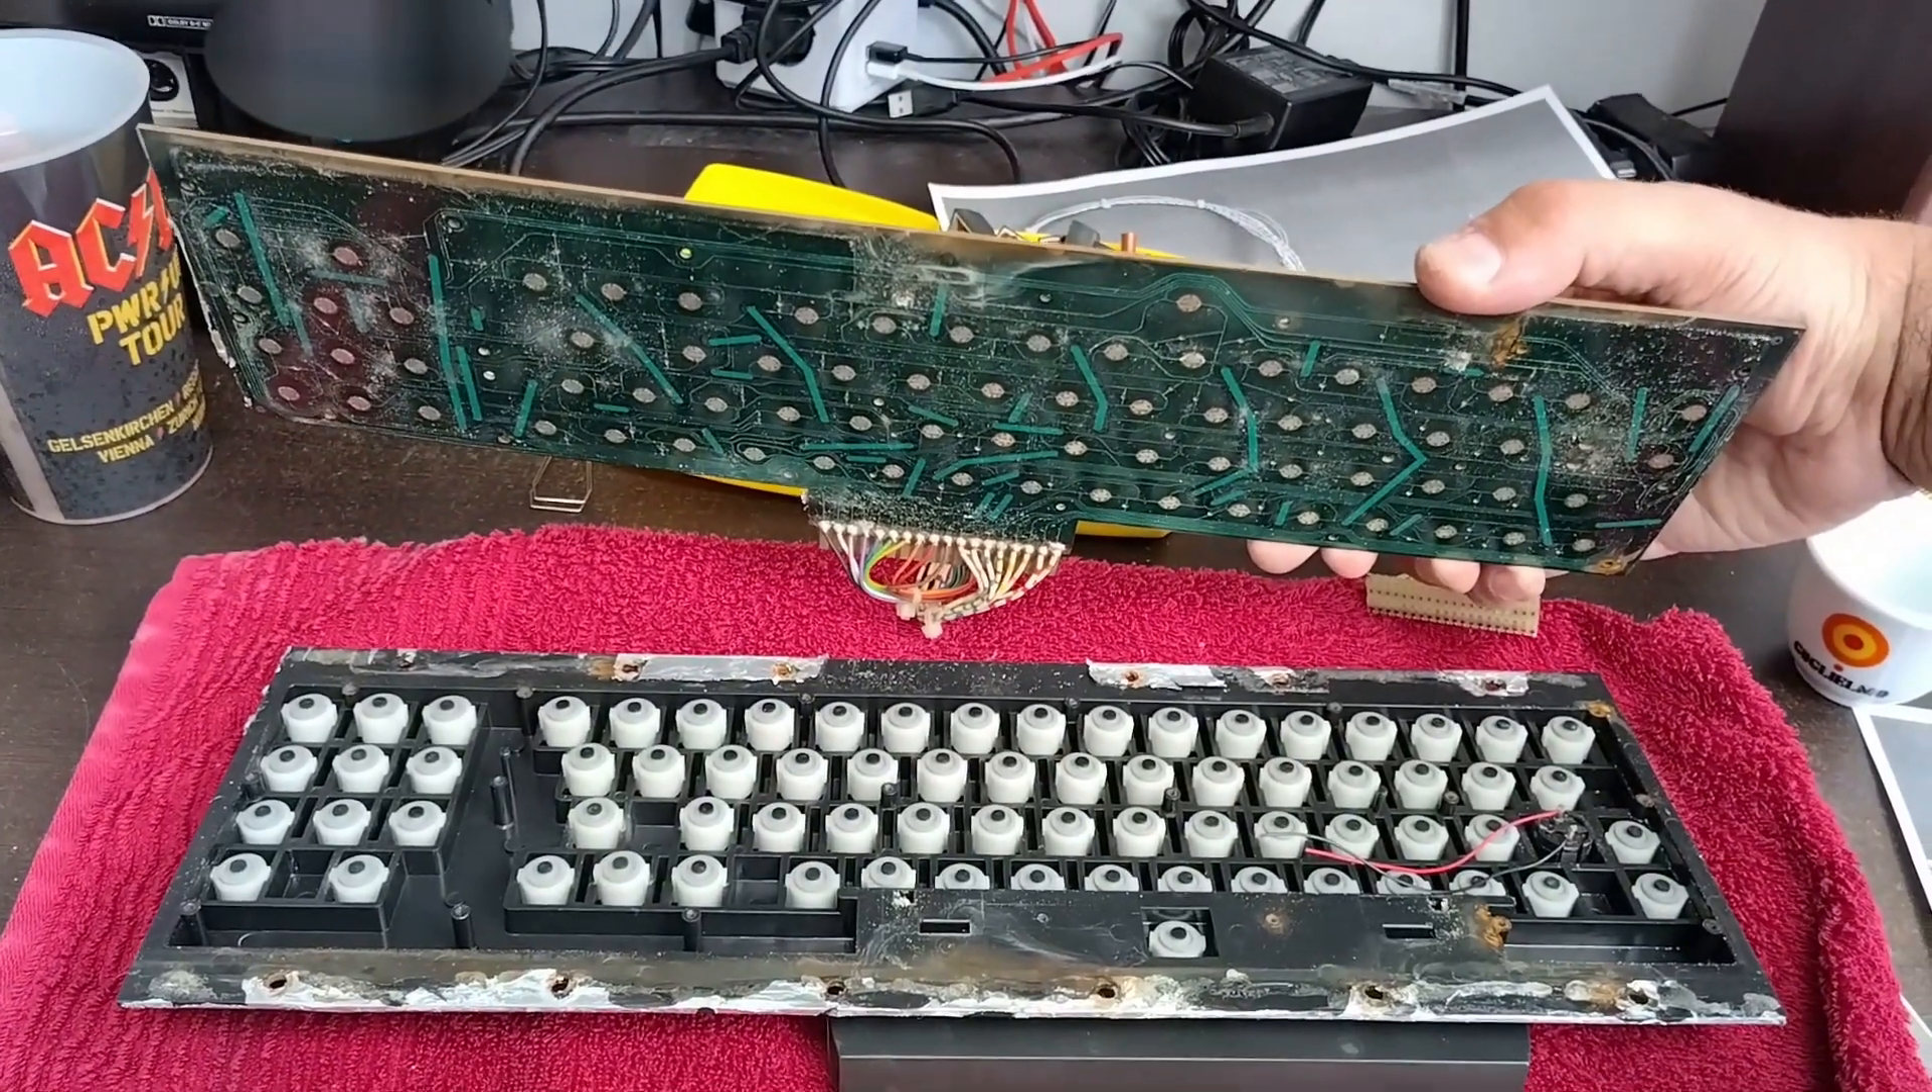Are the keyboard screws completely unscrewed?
Yes.